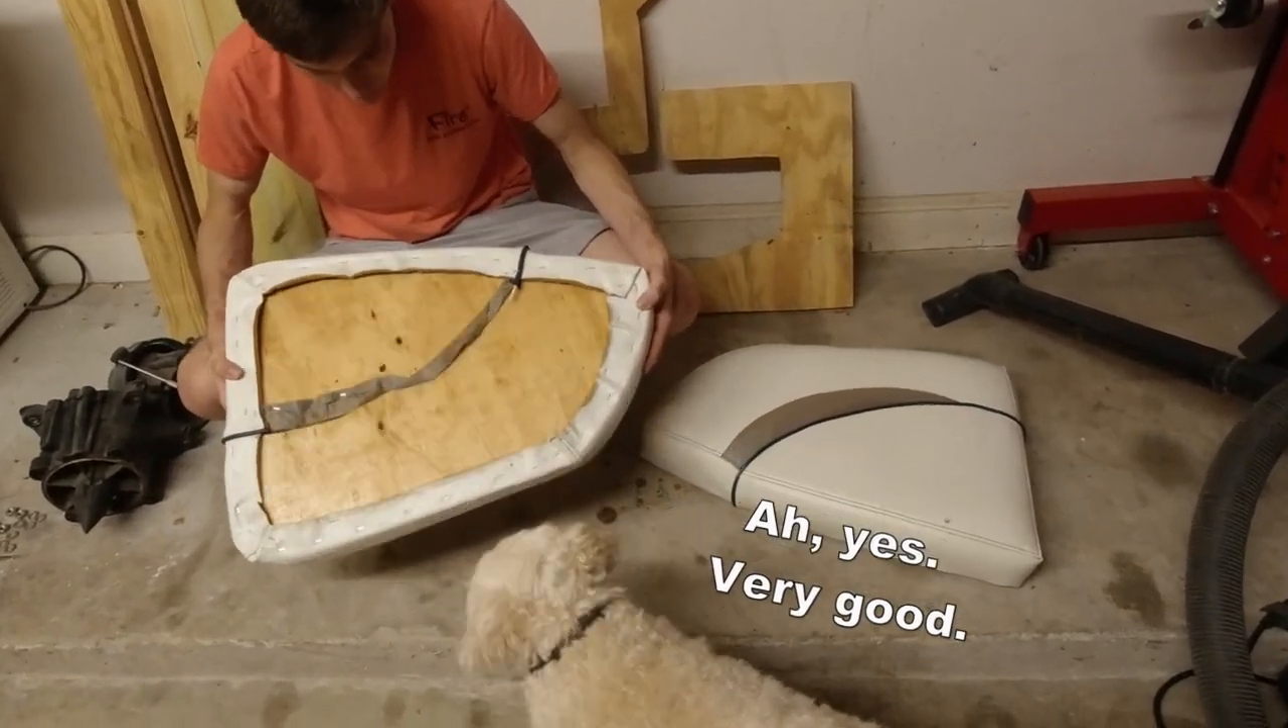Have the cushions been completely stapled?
Yes.